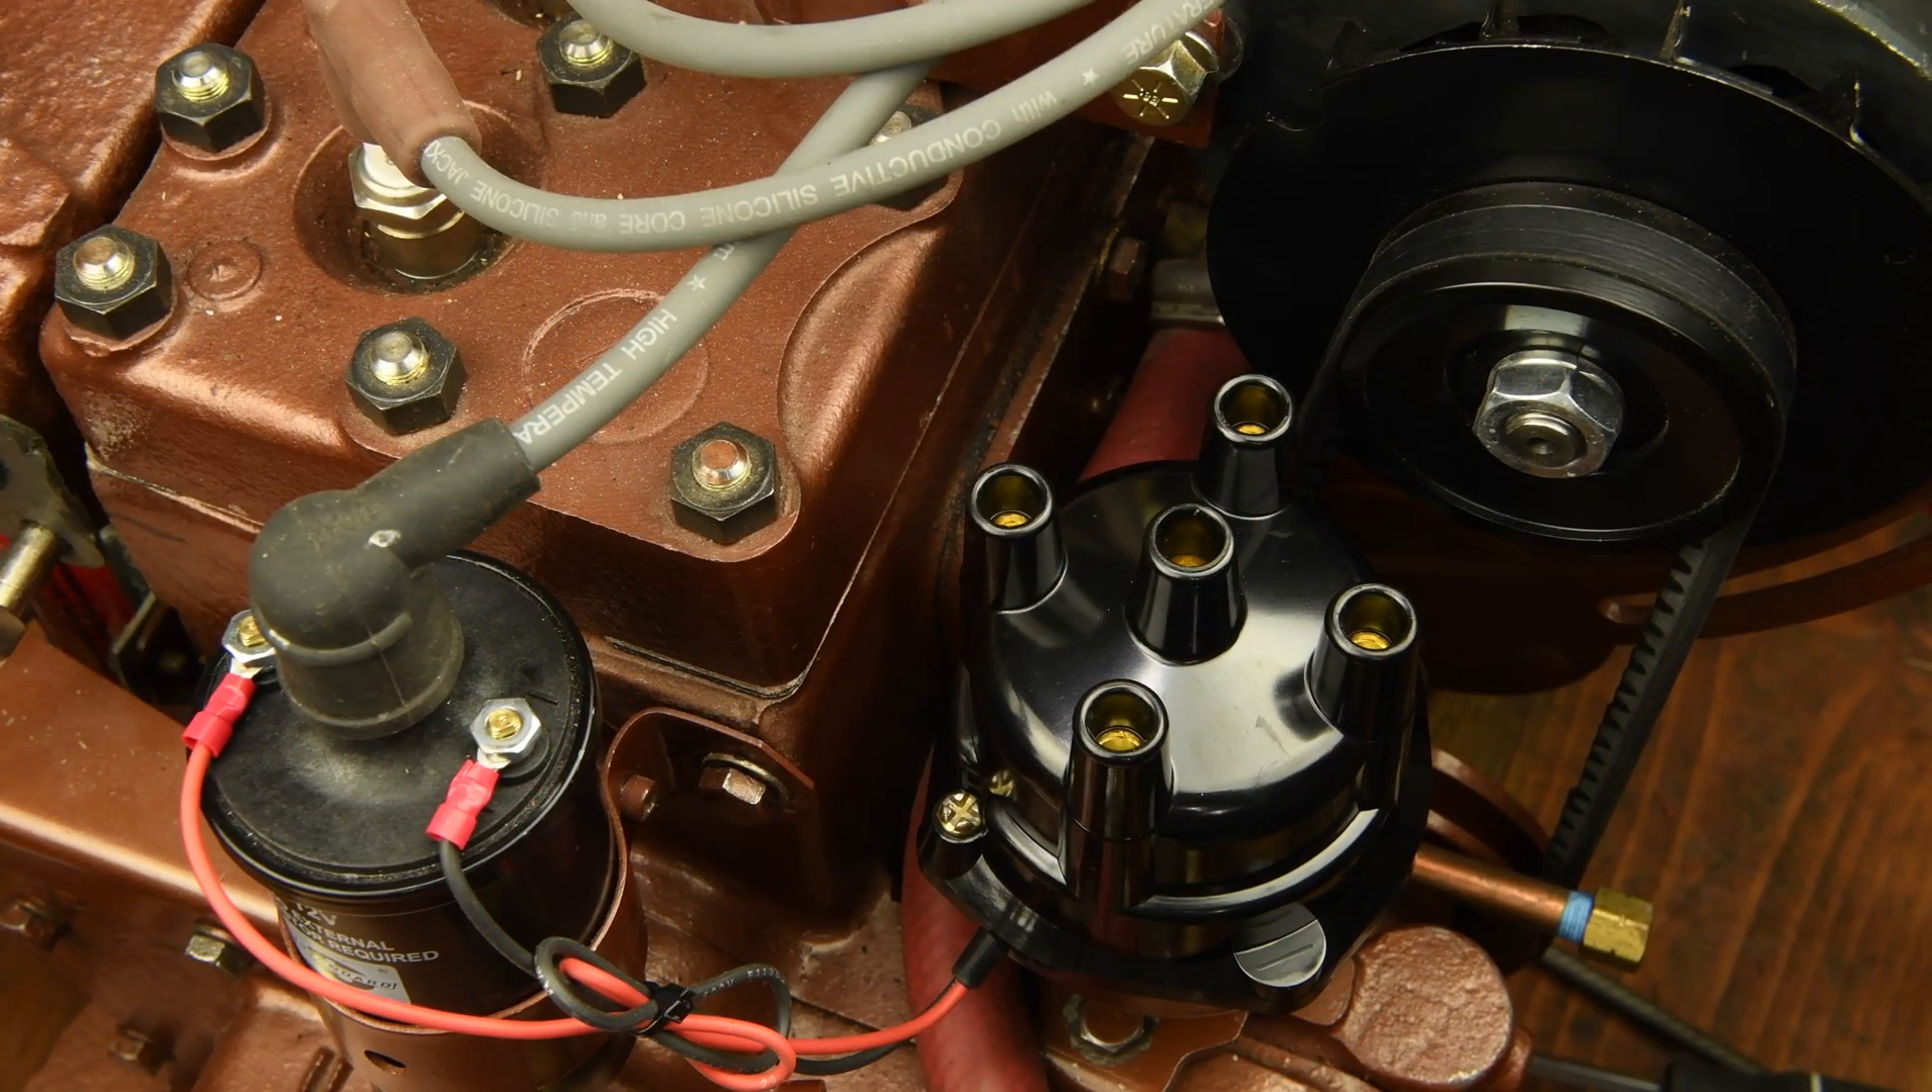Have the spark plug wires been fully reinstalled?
No.